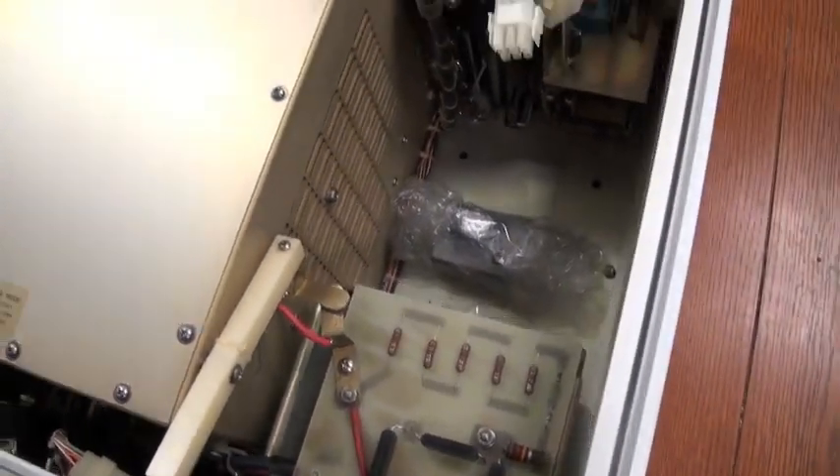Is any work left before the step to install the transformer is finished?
Yes.